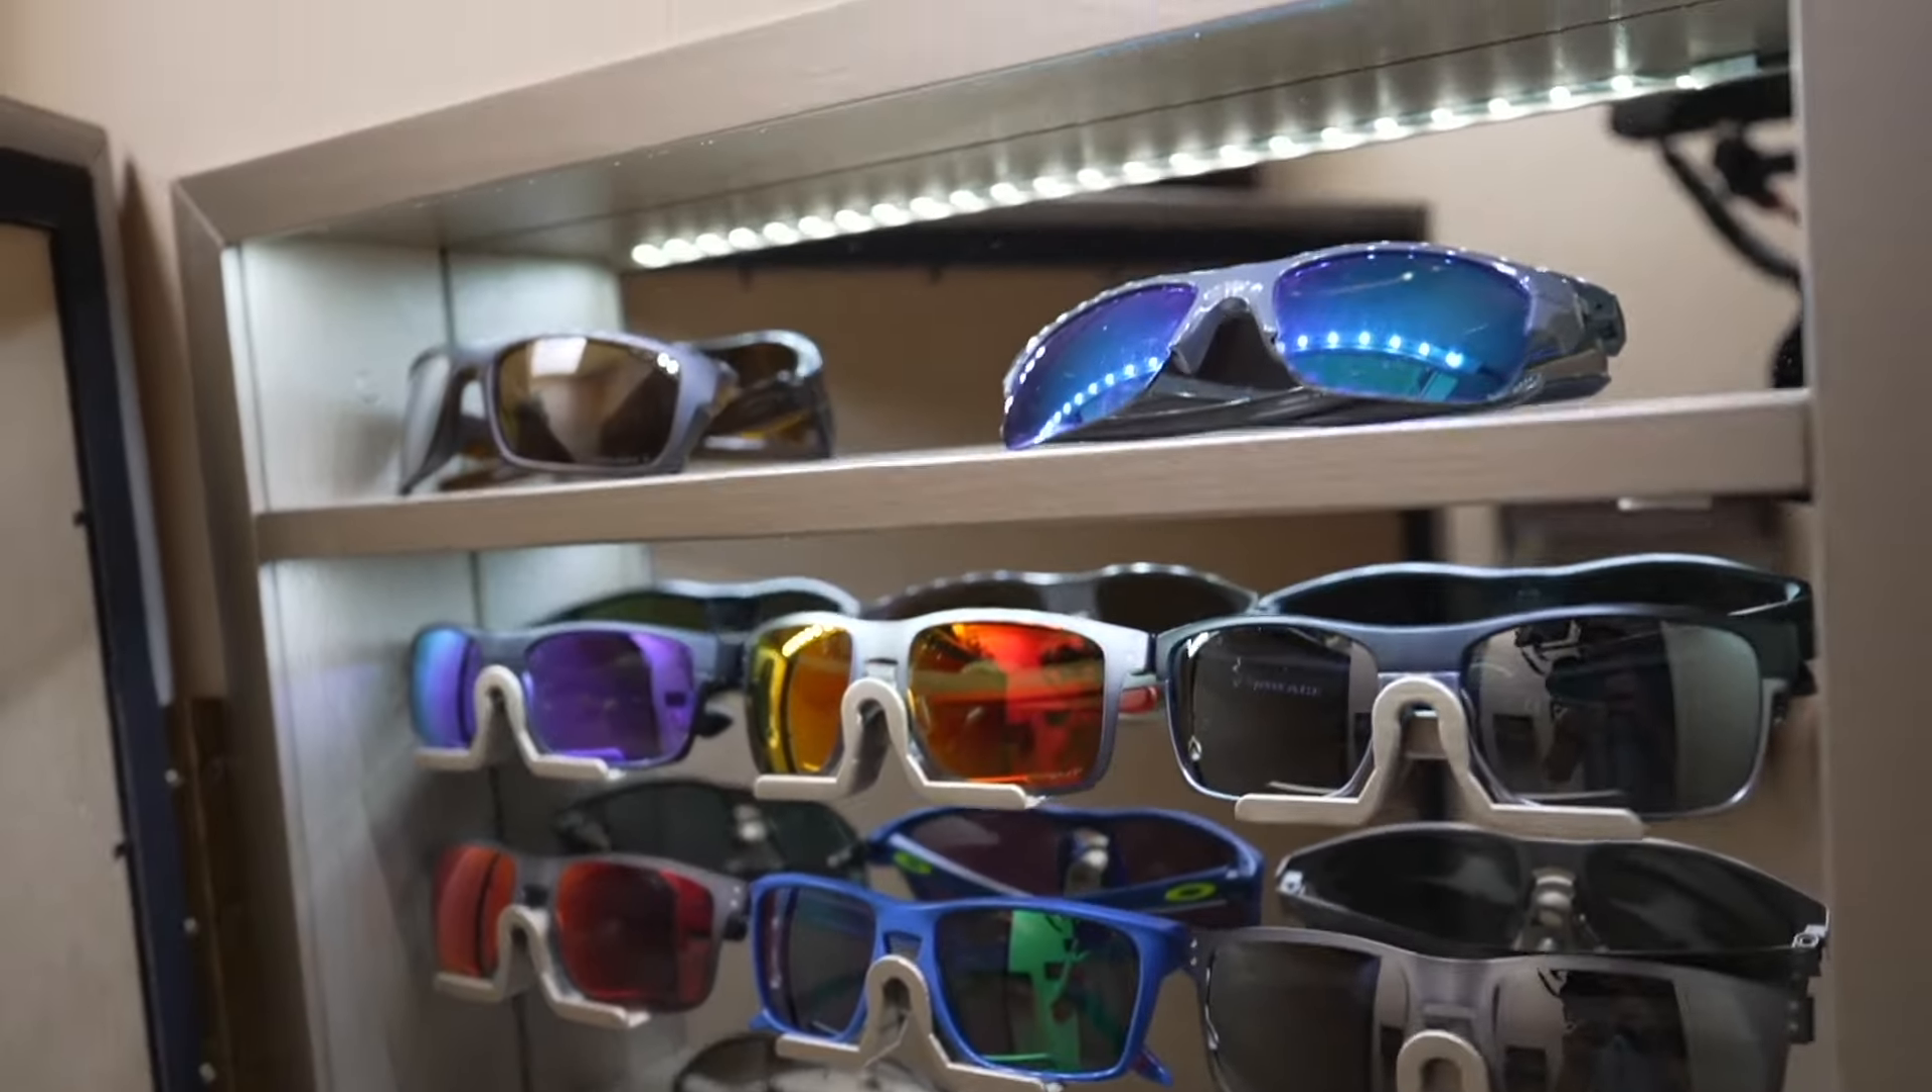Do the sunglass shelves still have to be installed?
No.